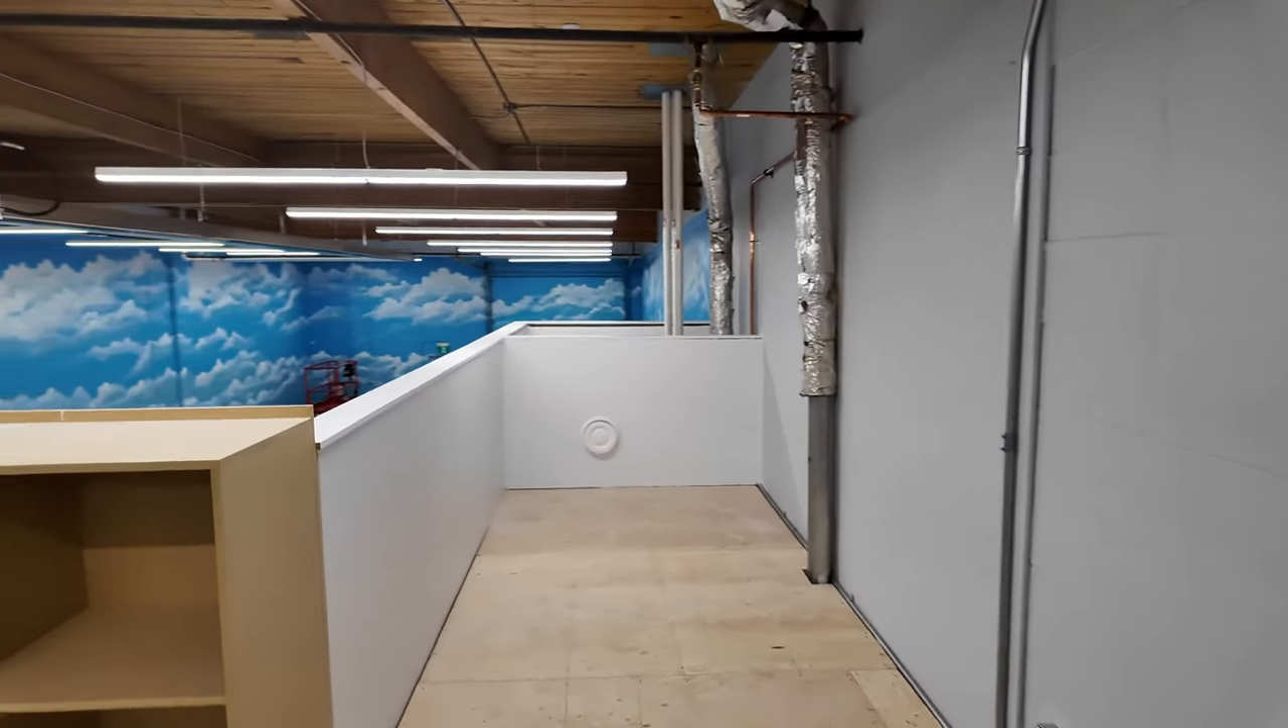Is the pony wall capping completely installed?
Yes.